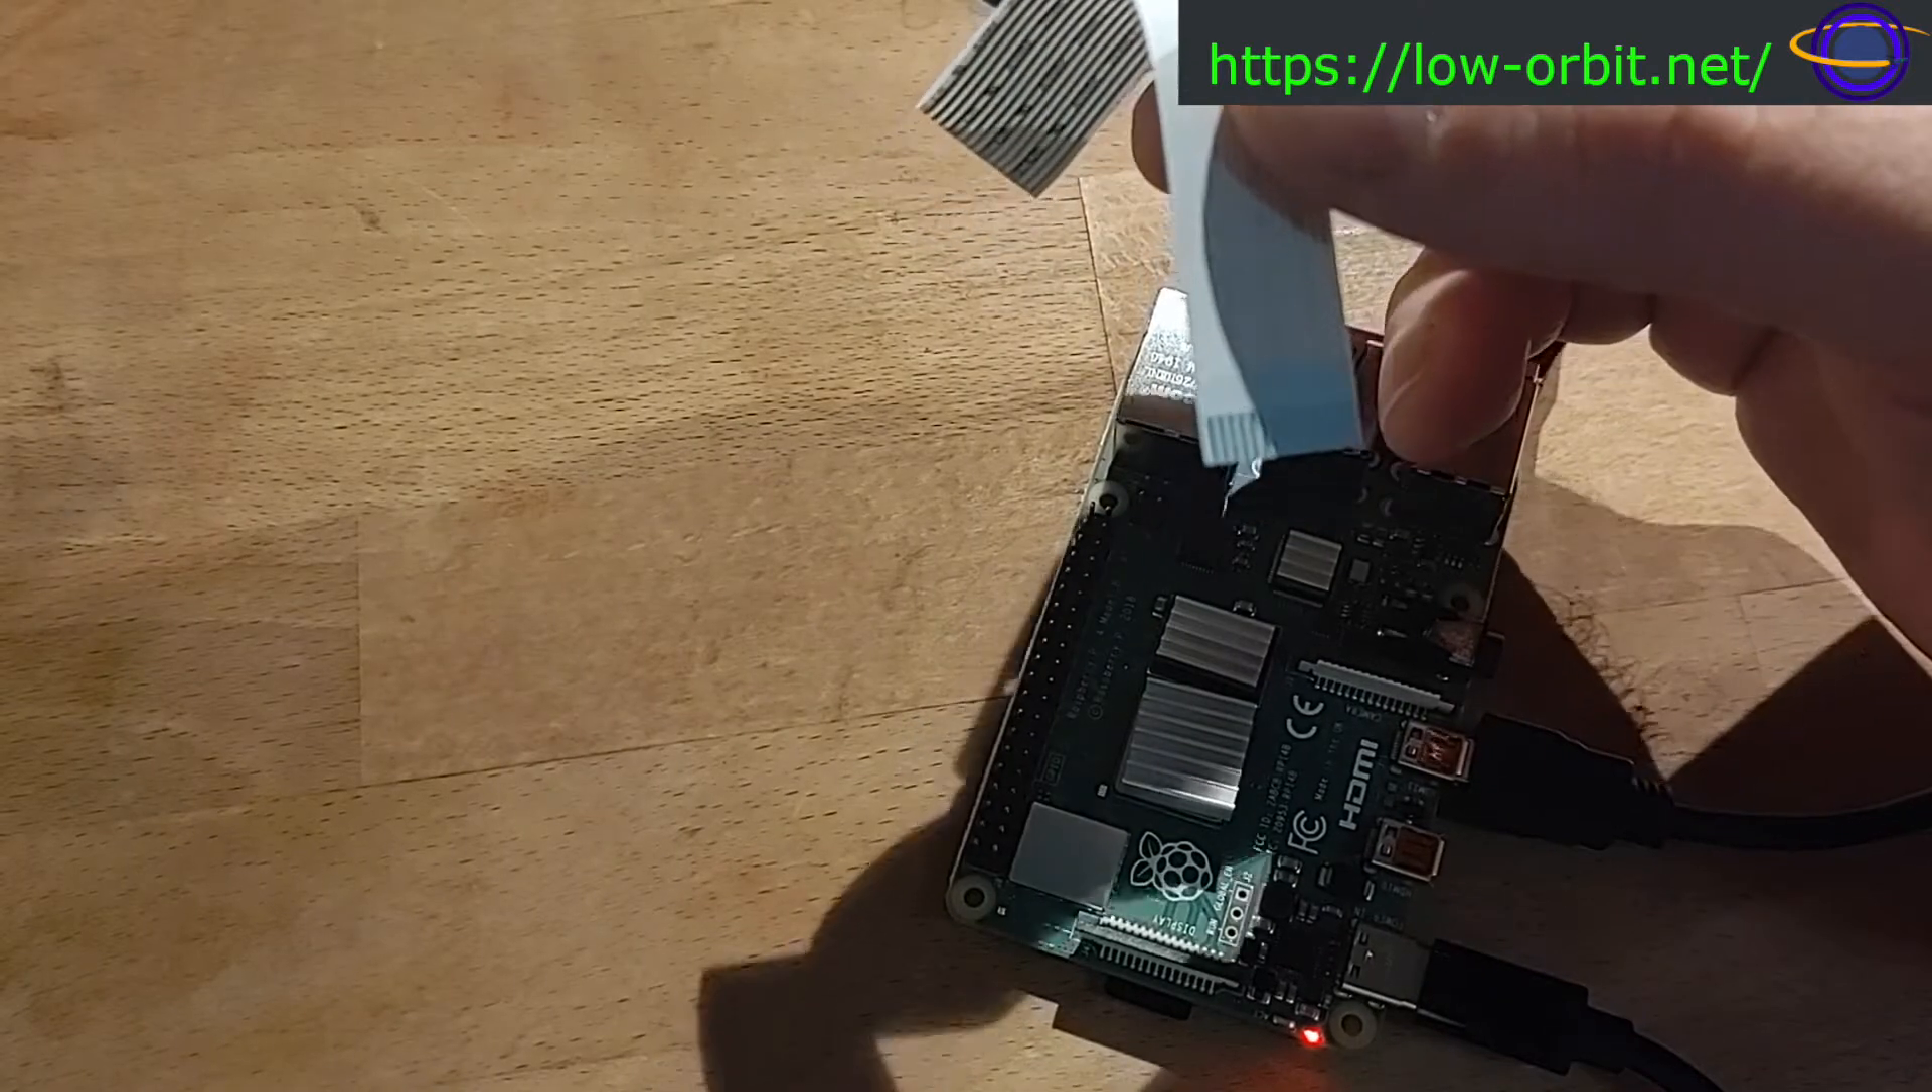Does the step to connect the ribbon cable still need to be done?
Yes.